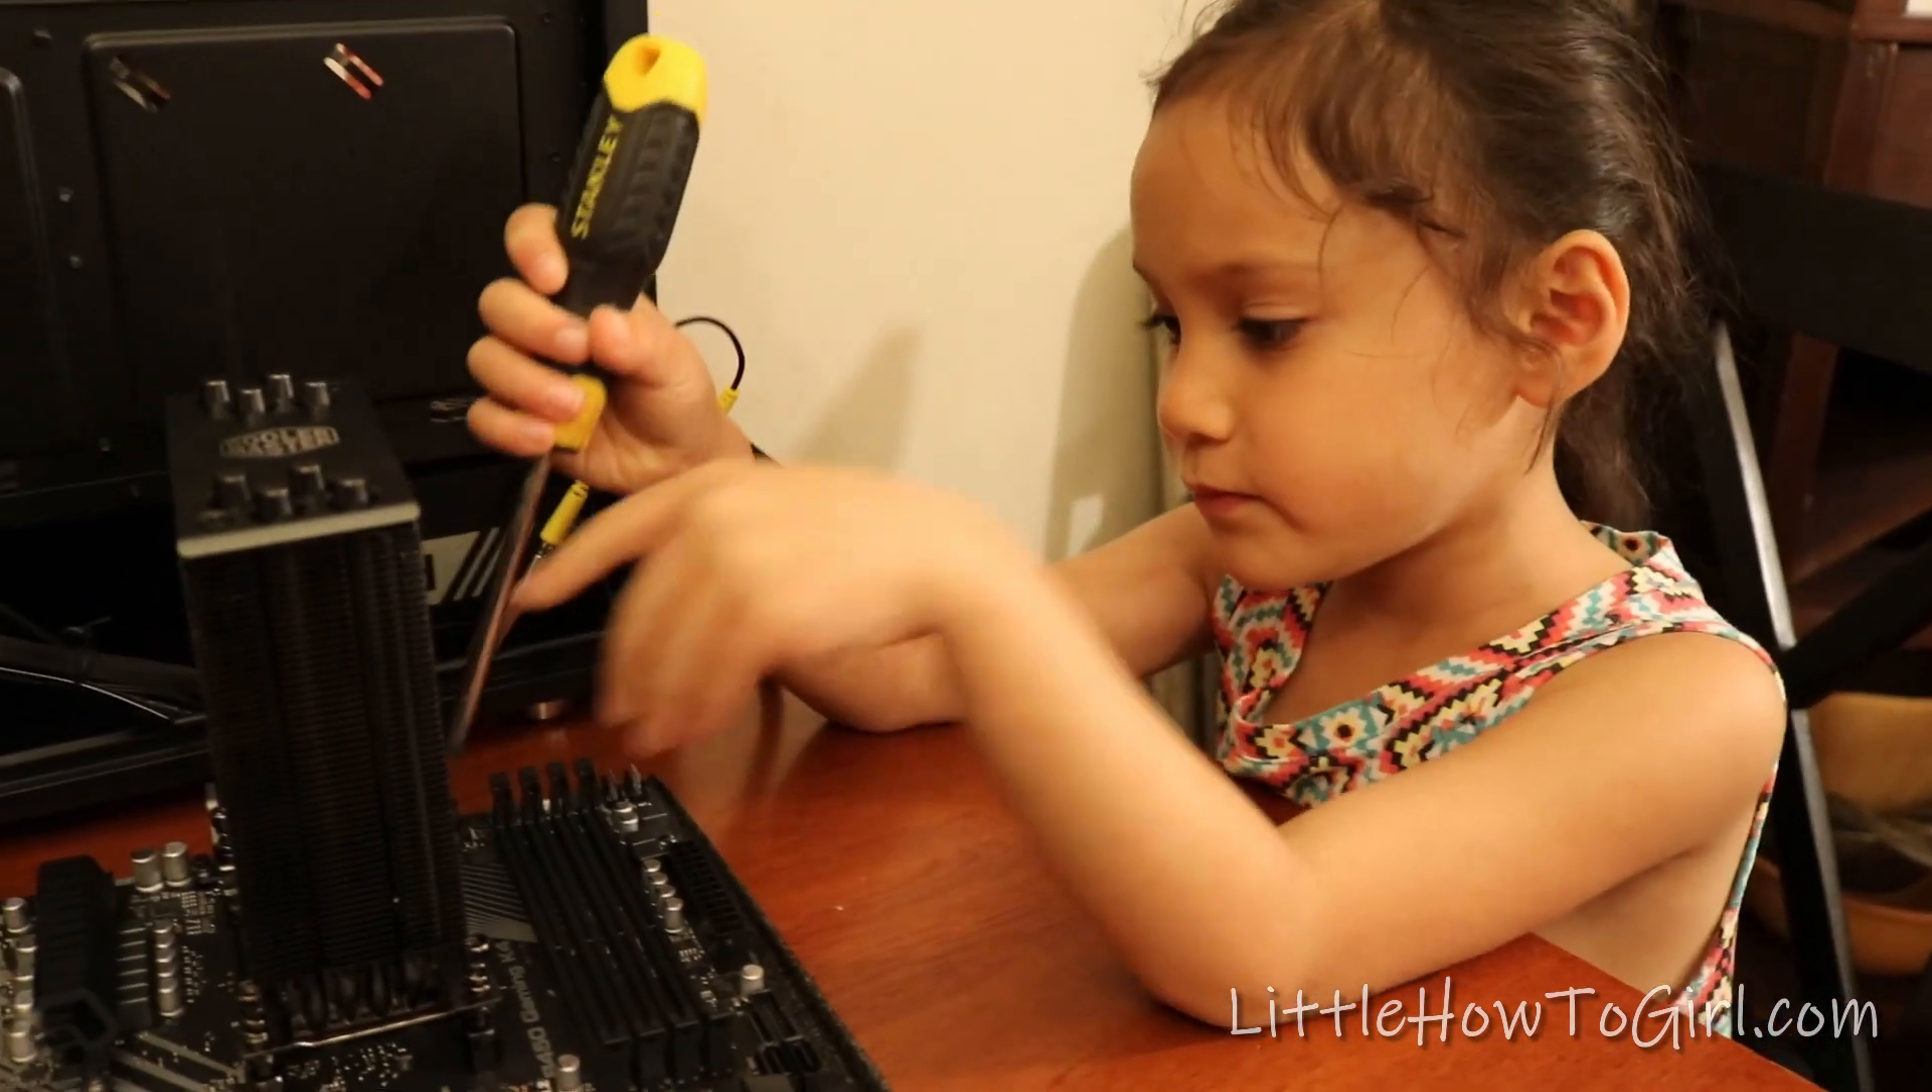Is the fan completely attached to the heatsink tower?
No.